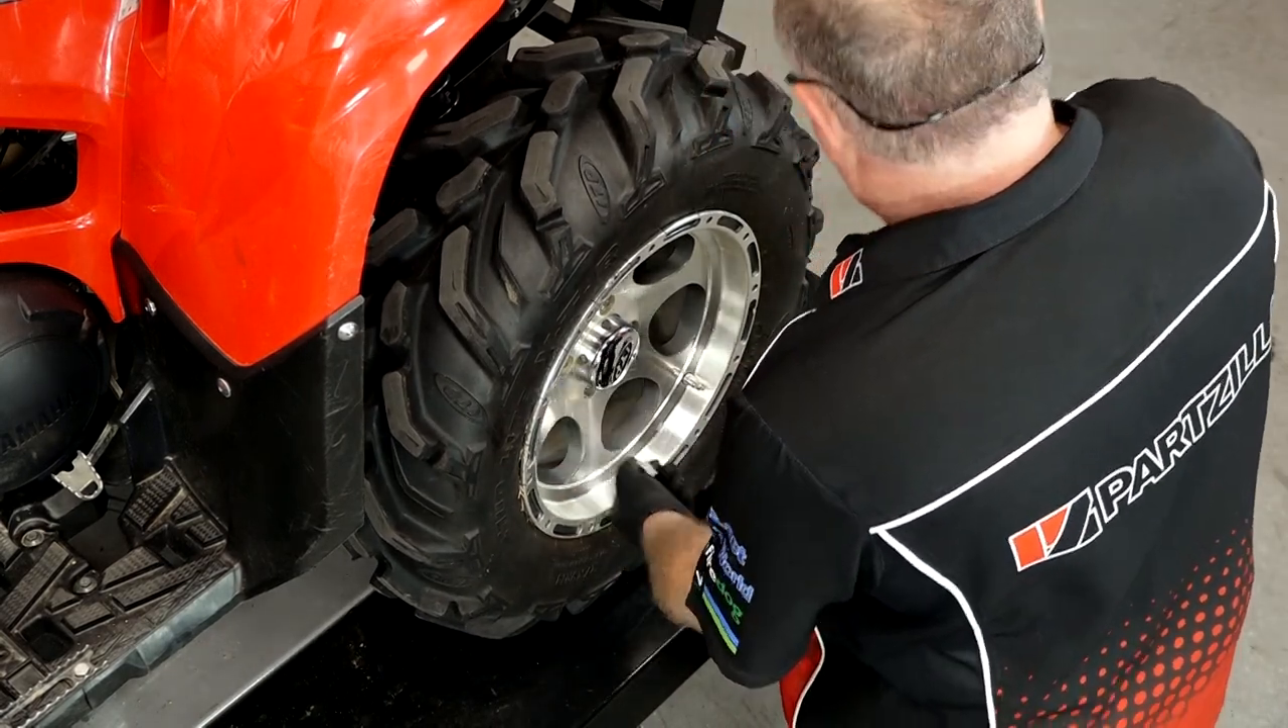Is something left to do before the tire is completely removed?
Yes.